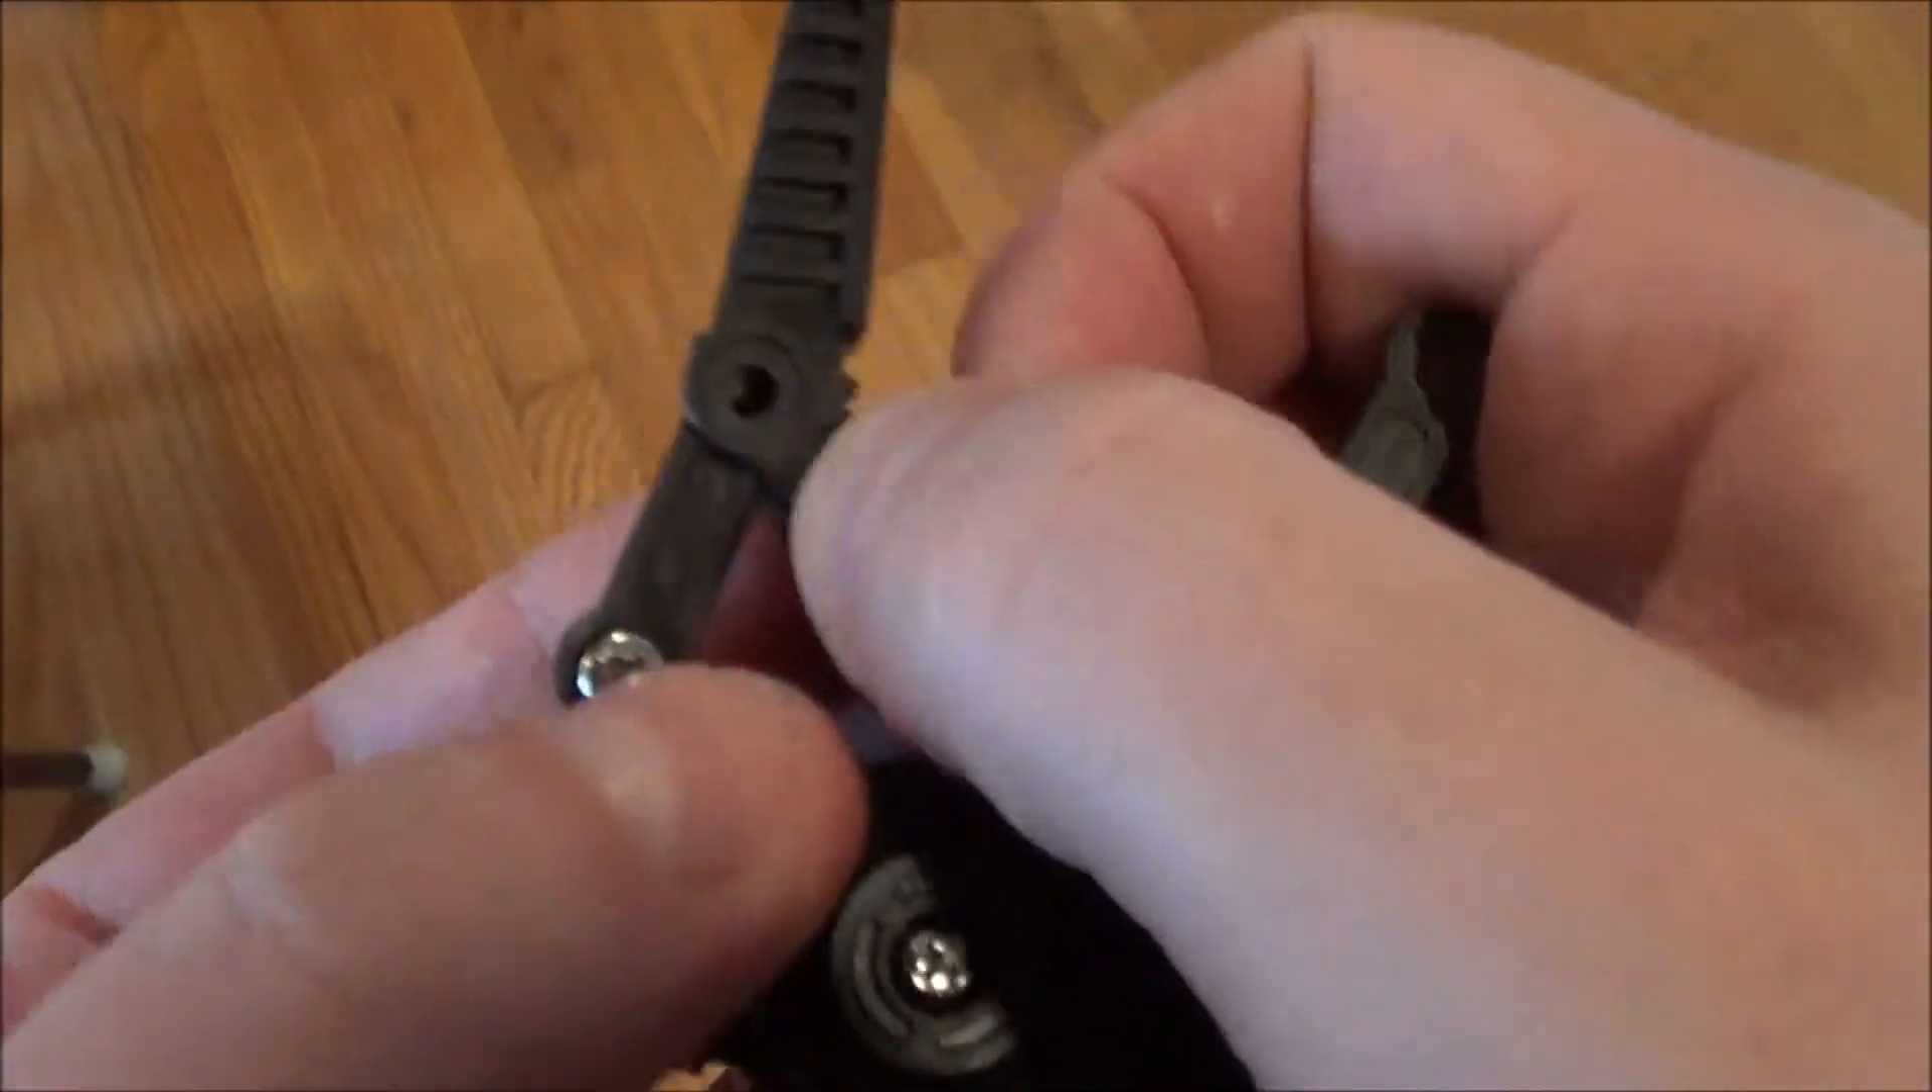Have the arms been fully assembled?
No.